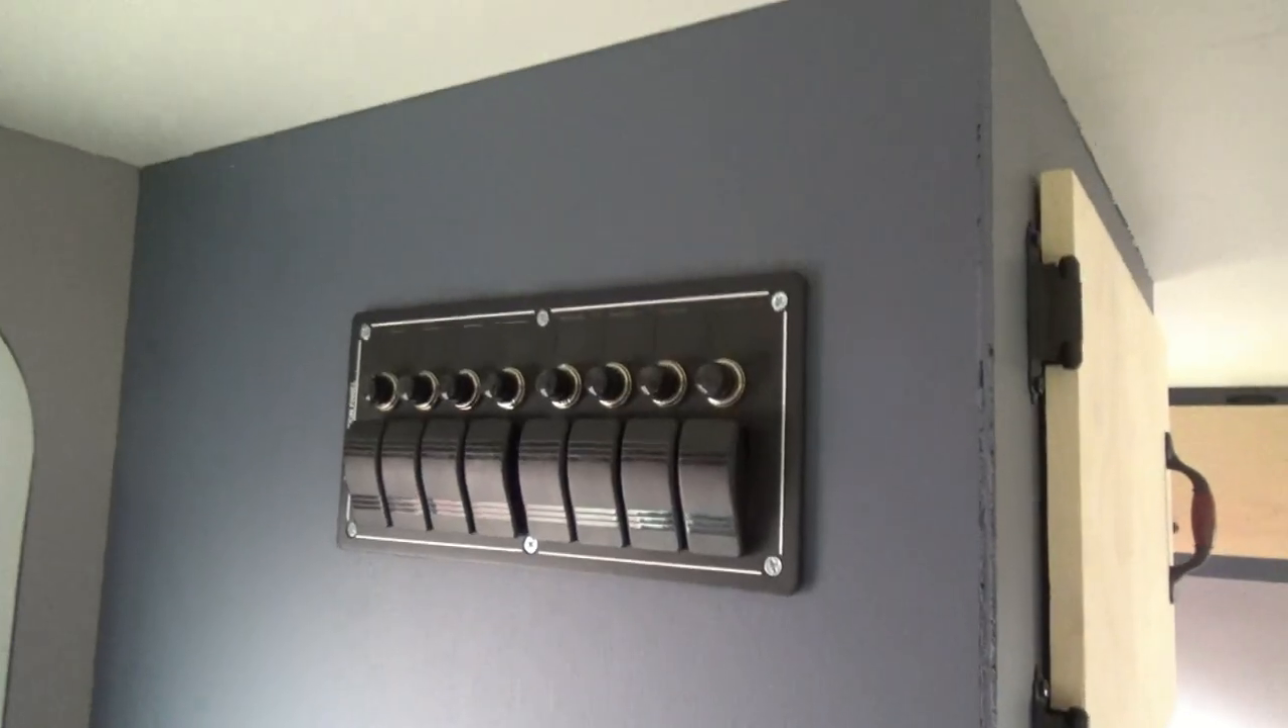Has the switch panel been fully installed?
Yes.